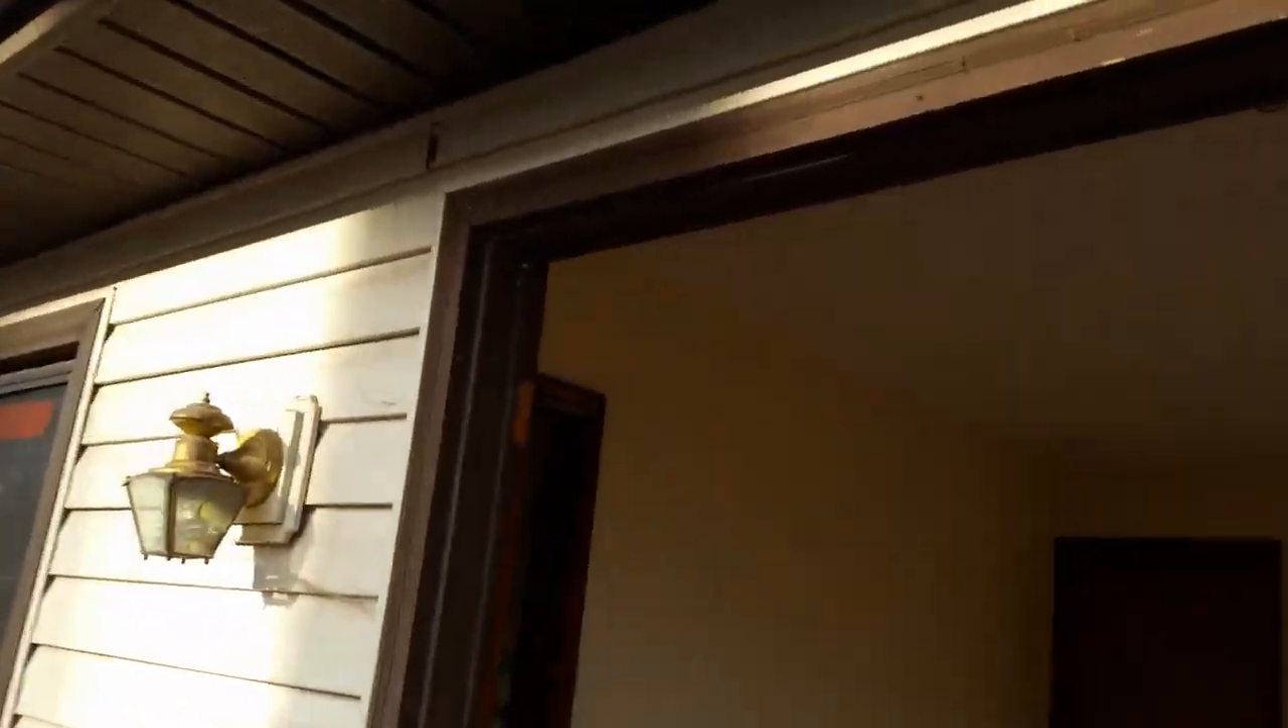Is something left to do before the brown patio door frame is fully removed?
Yes.